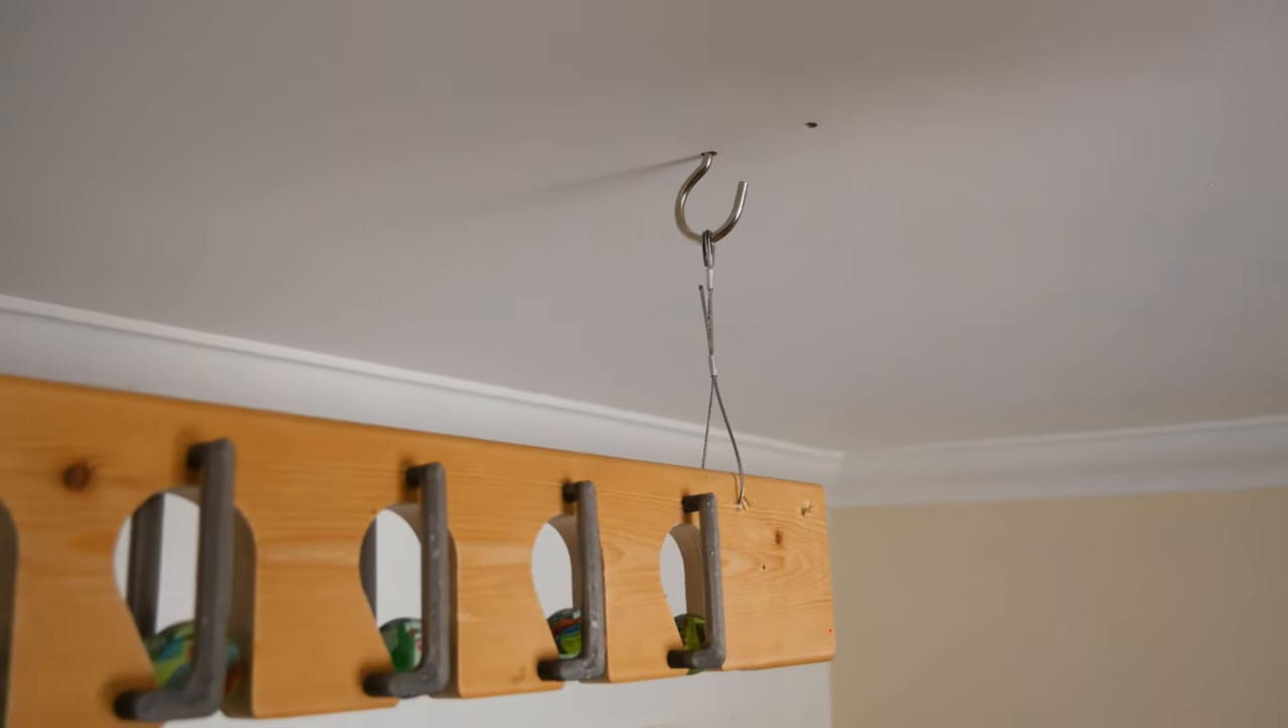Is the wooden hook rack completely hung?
Yes.